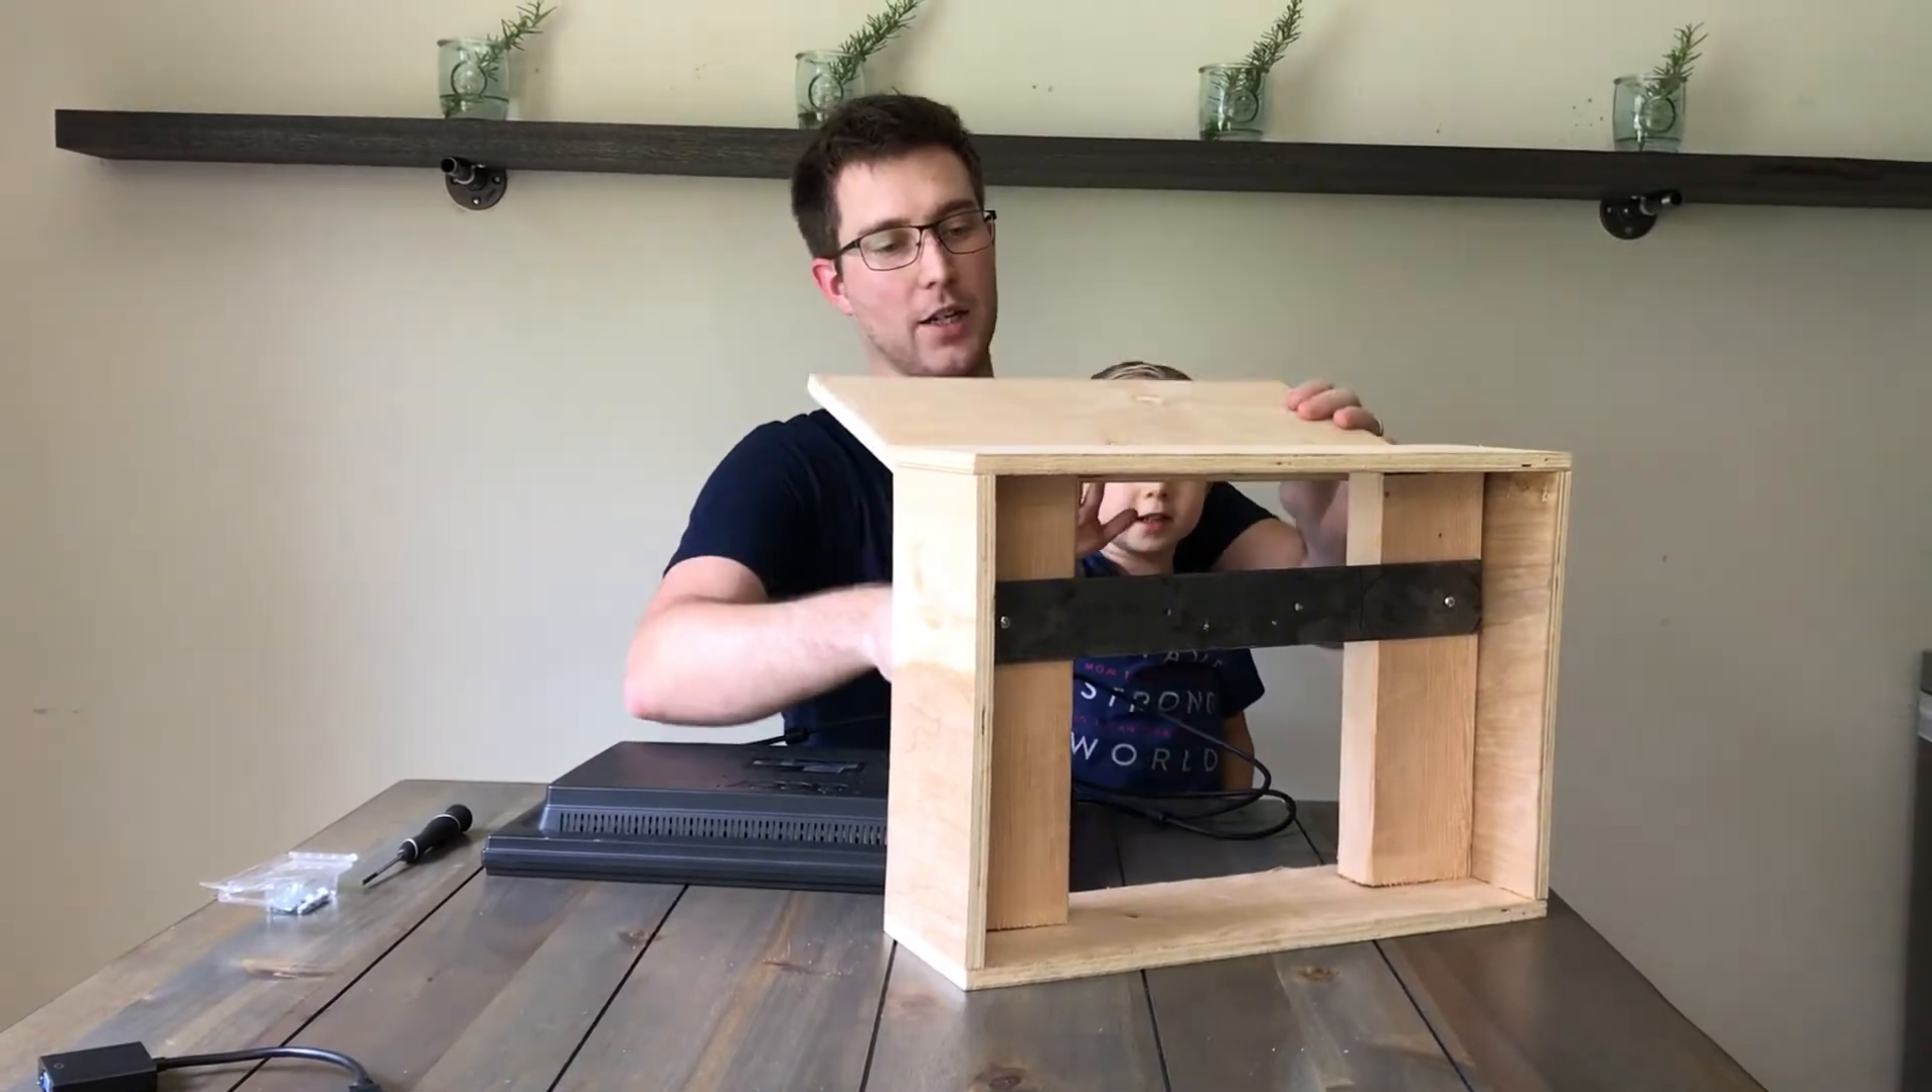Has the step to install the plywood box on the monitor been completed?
No.